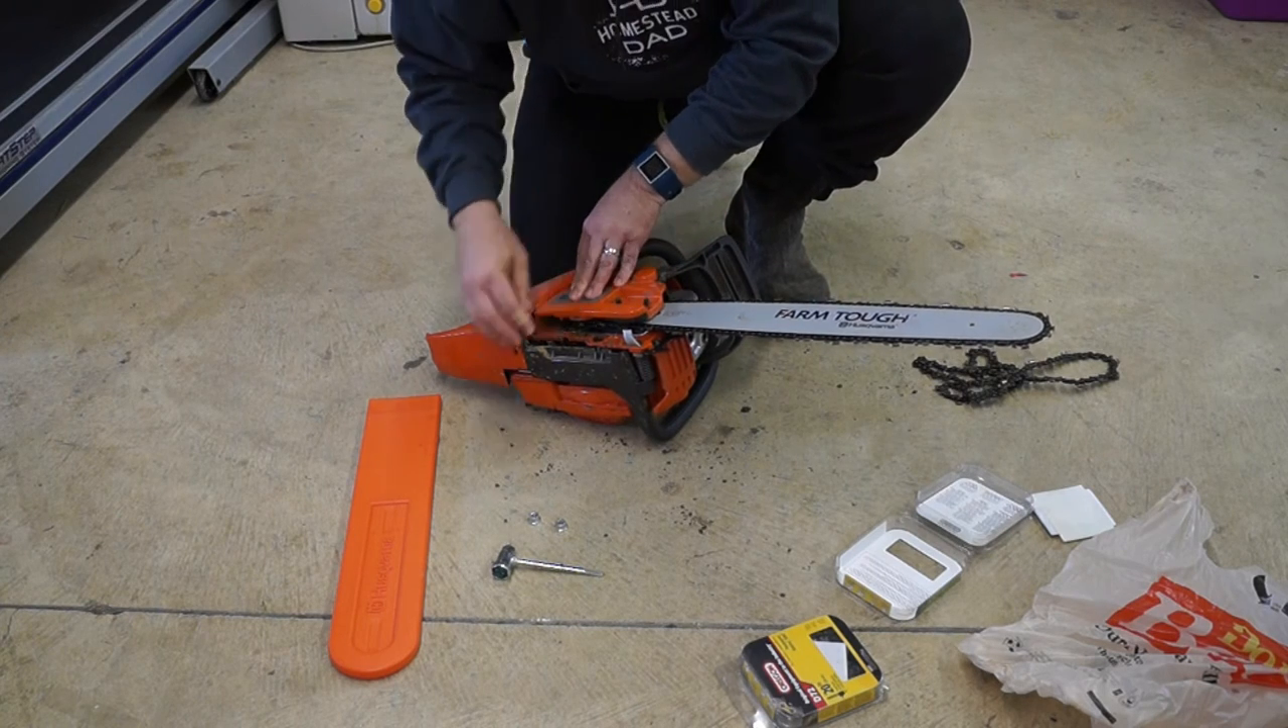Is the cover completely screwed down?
No.